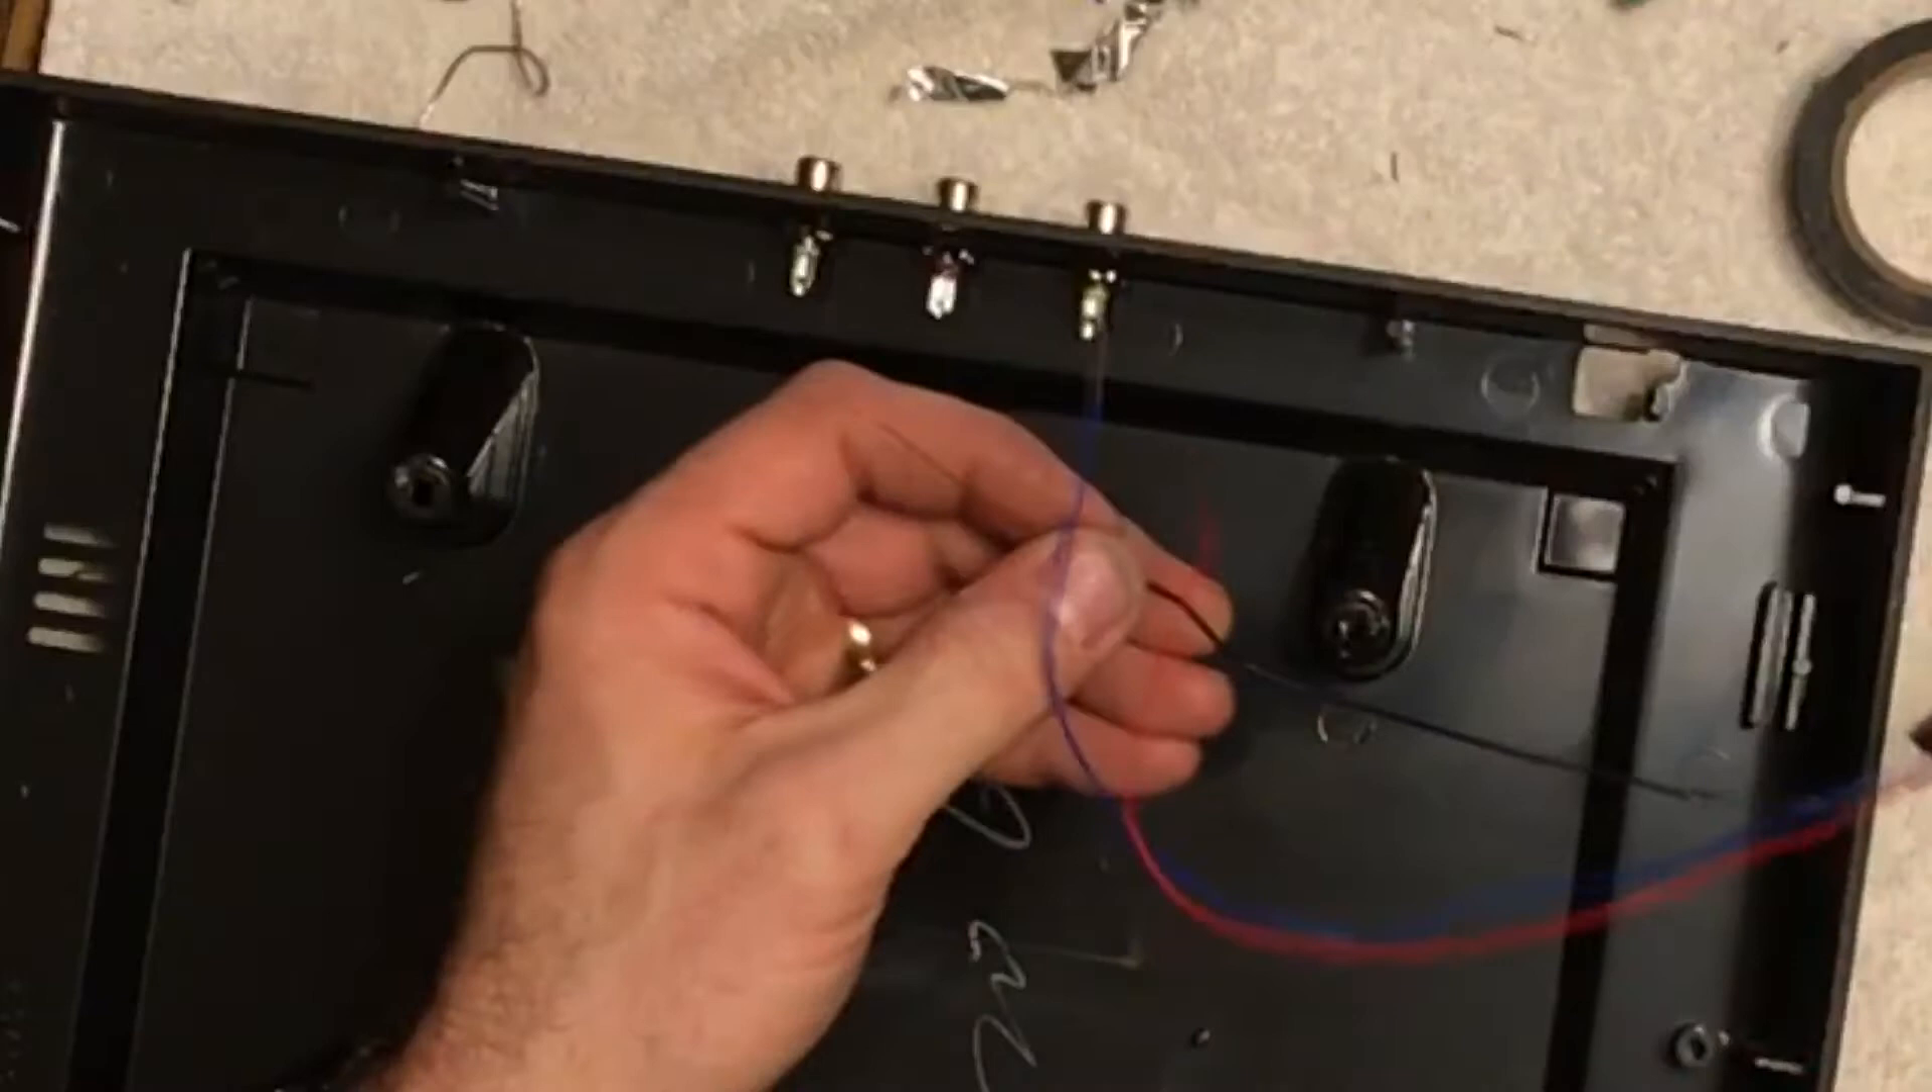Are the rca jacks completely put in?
Yes.